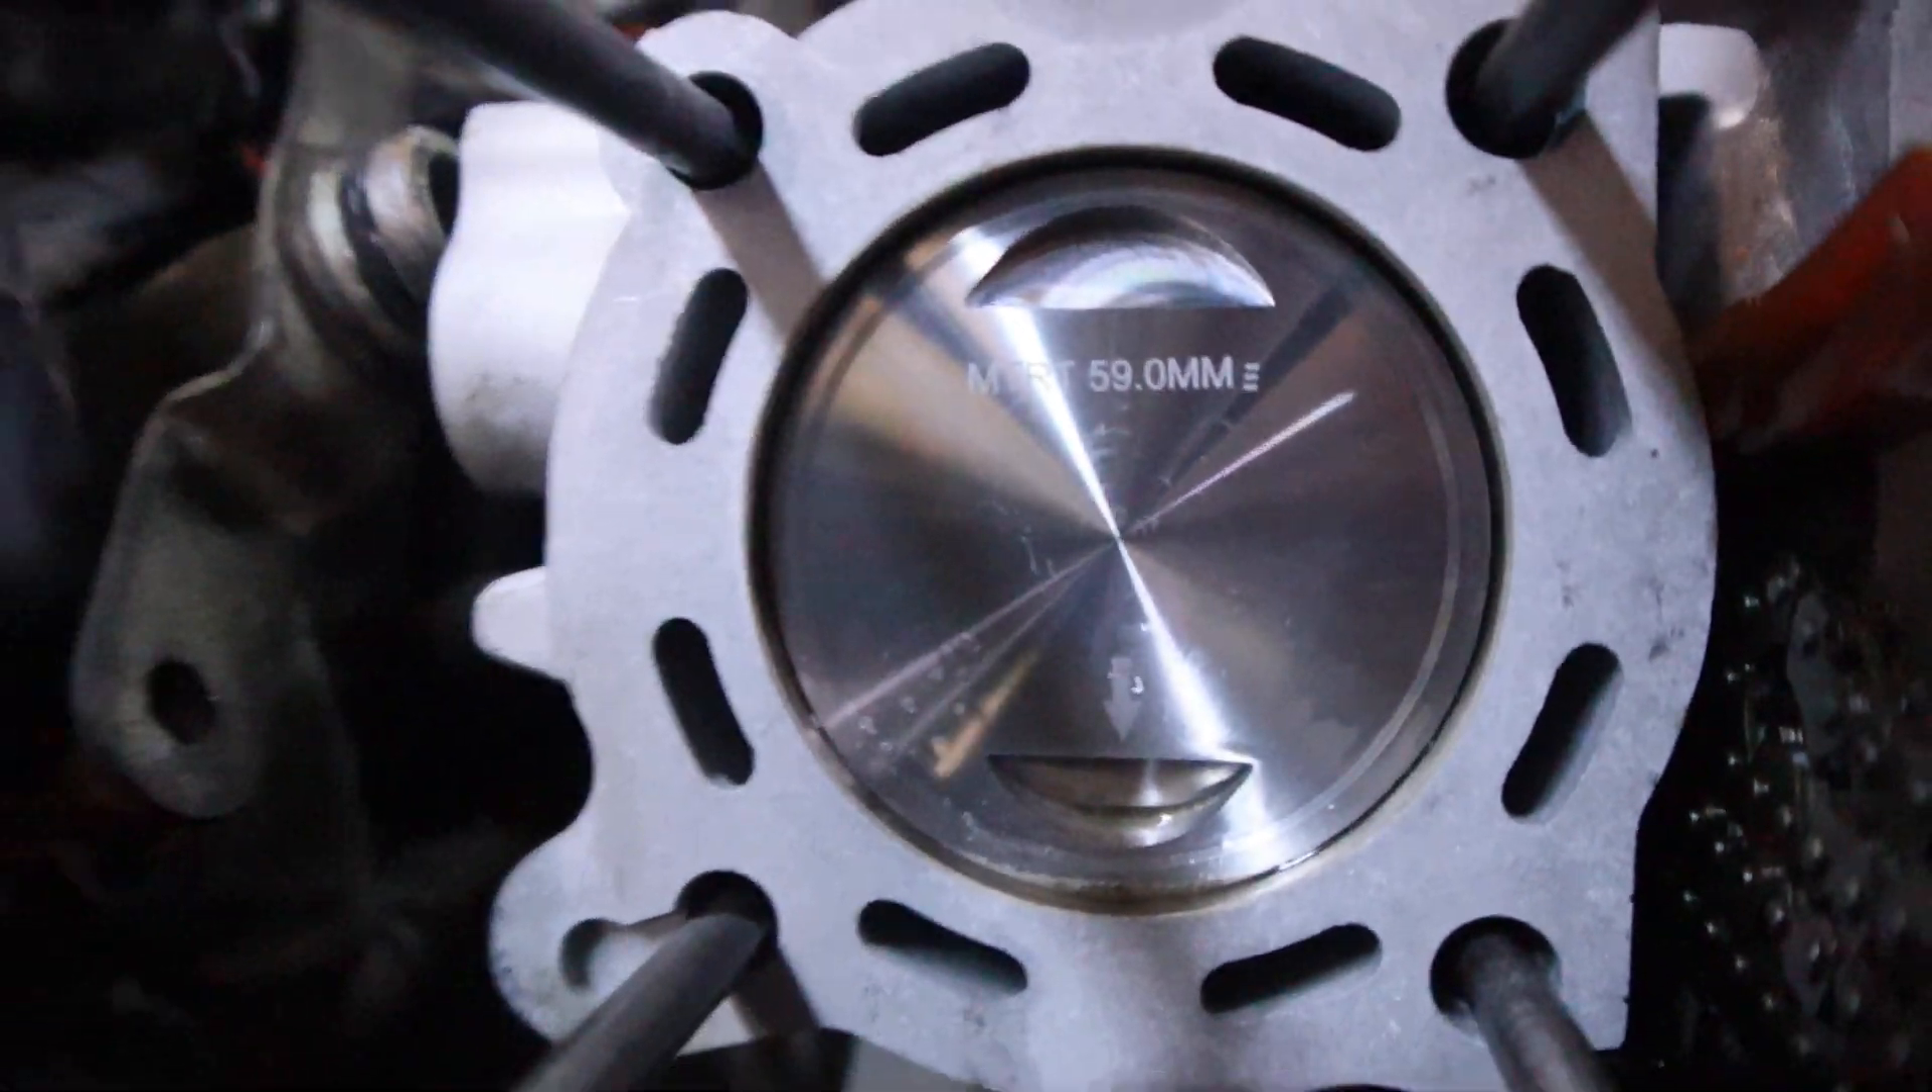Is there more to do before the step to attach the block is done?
No.